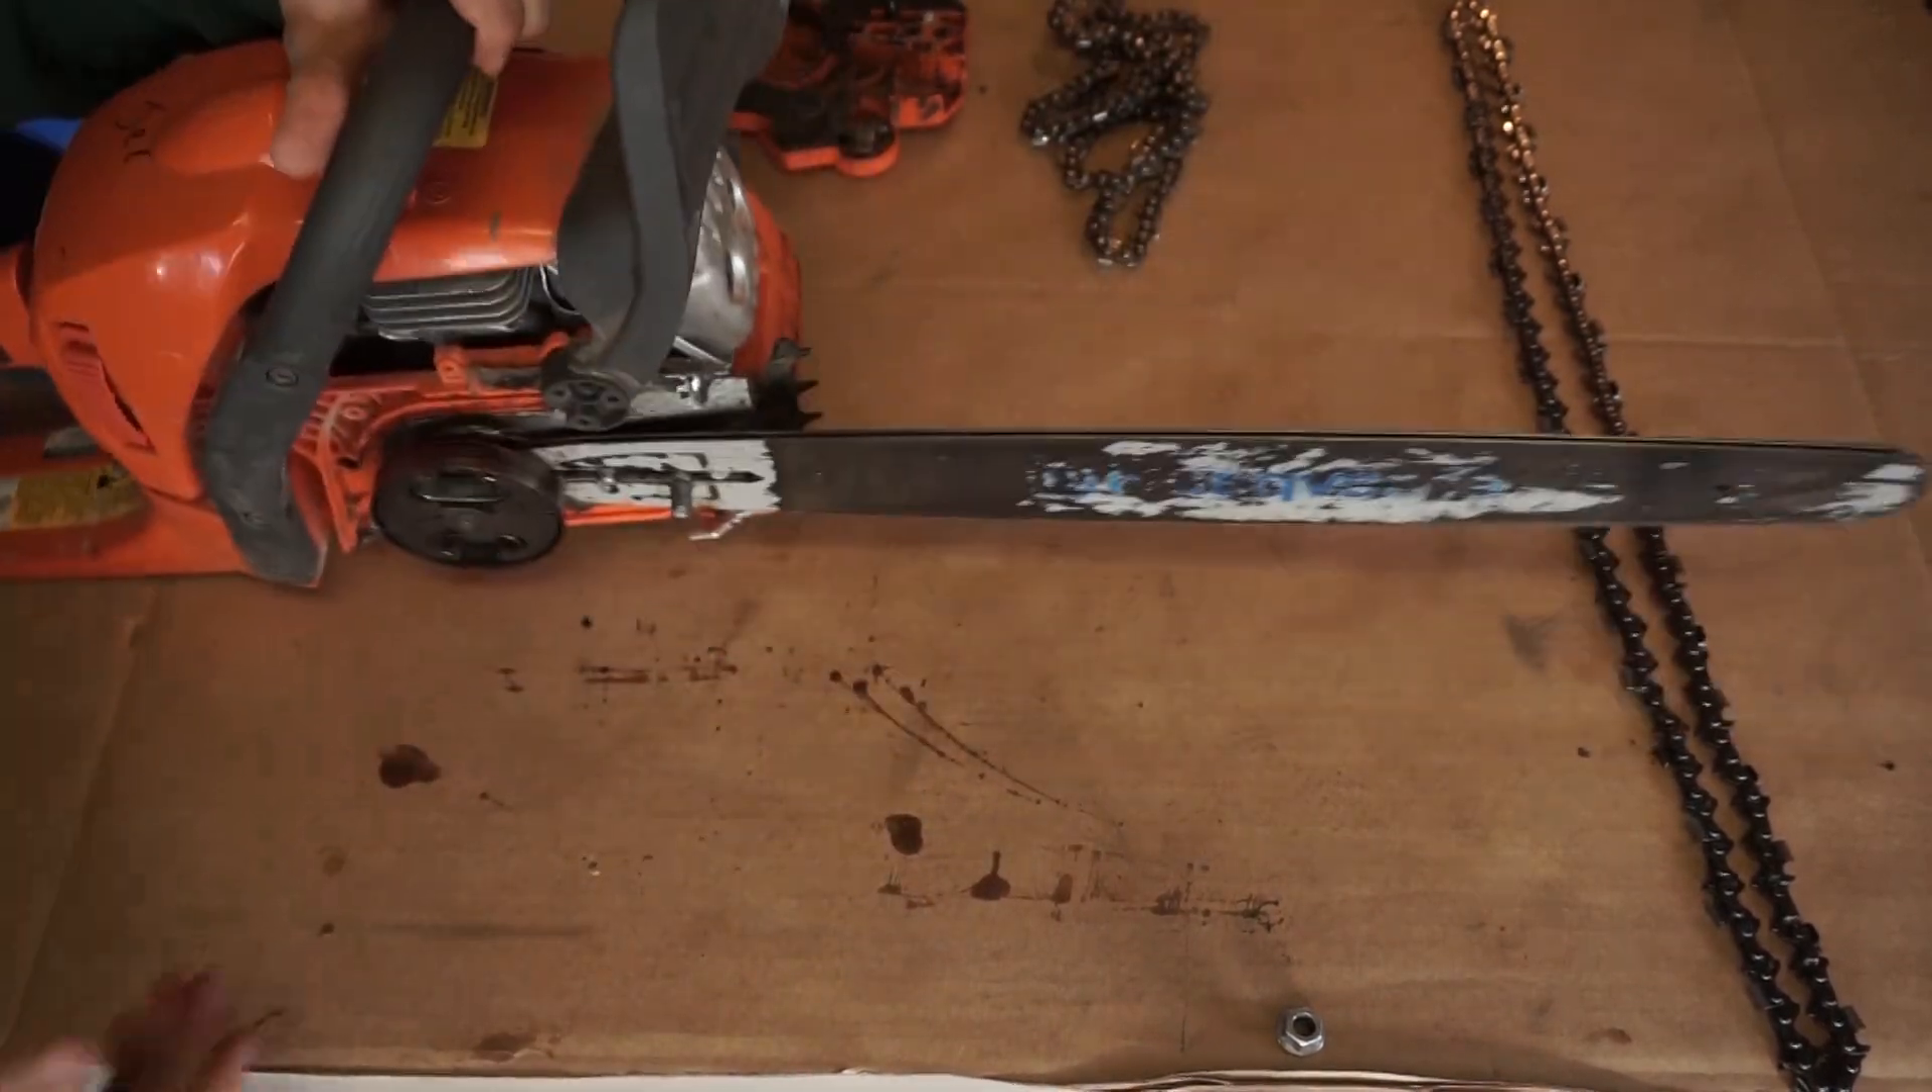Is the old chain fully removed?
Yes.